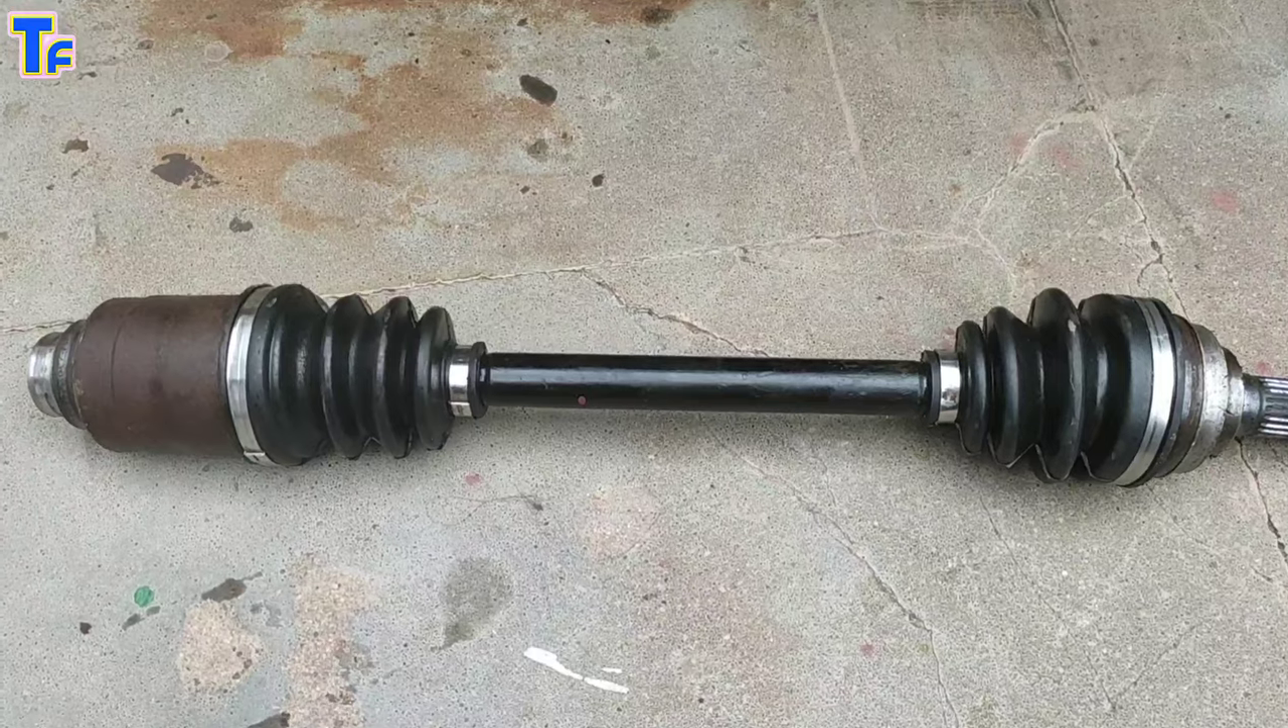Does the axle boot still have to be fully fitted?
No.